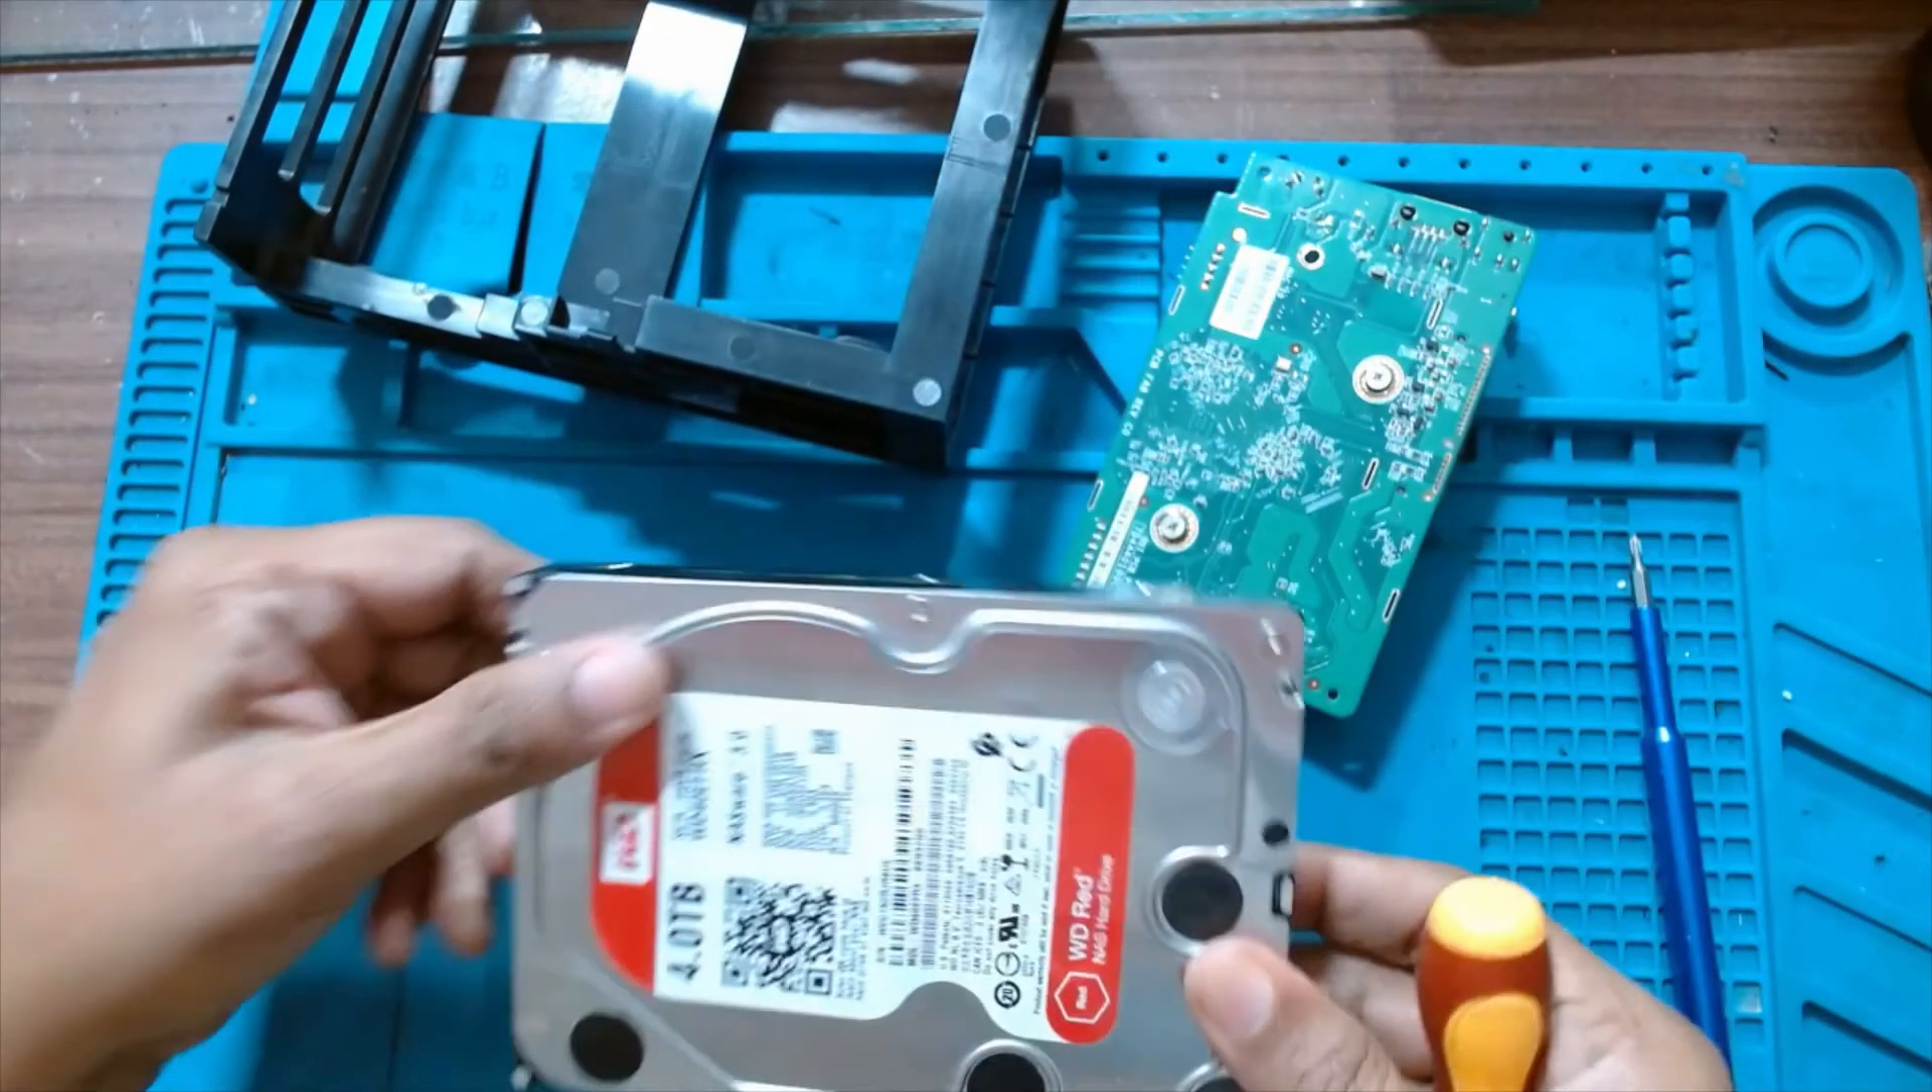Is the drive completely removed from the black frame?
Yes.